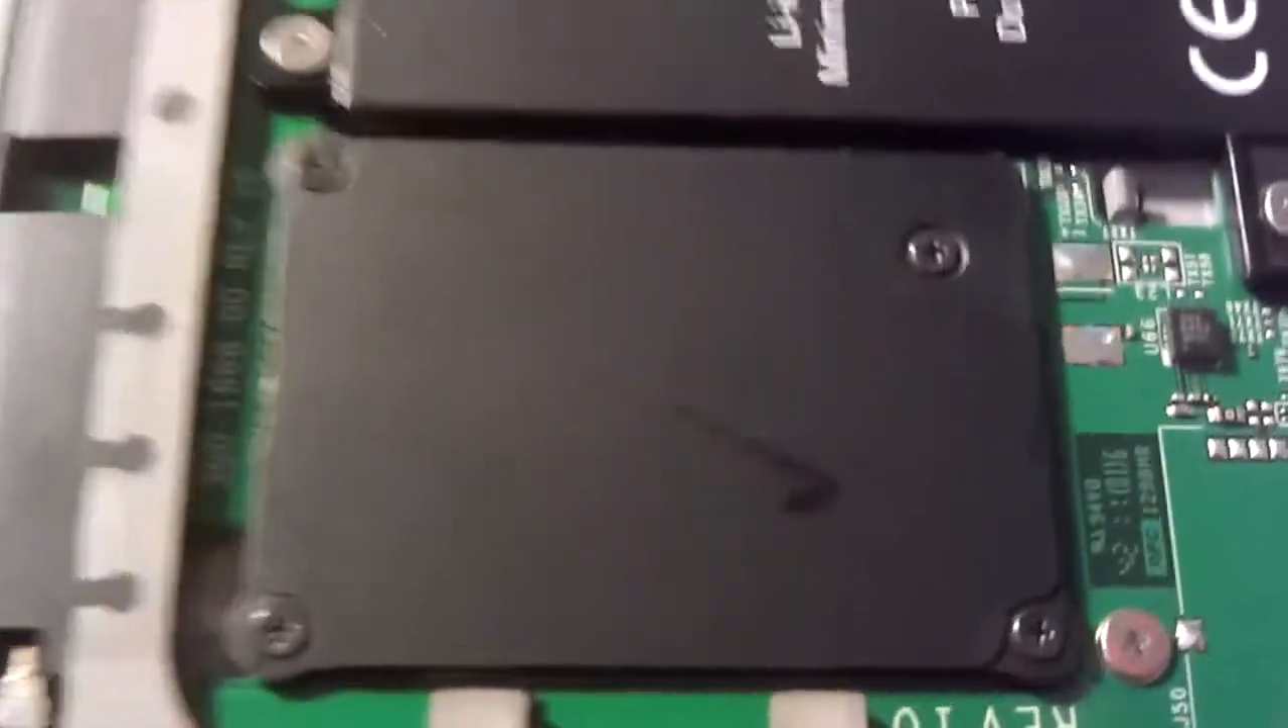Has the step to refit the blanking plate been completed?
Yes.